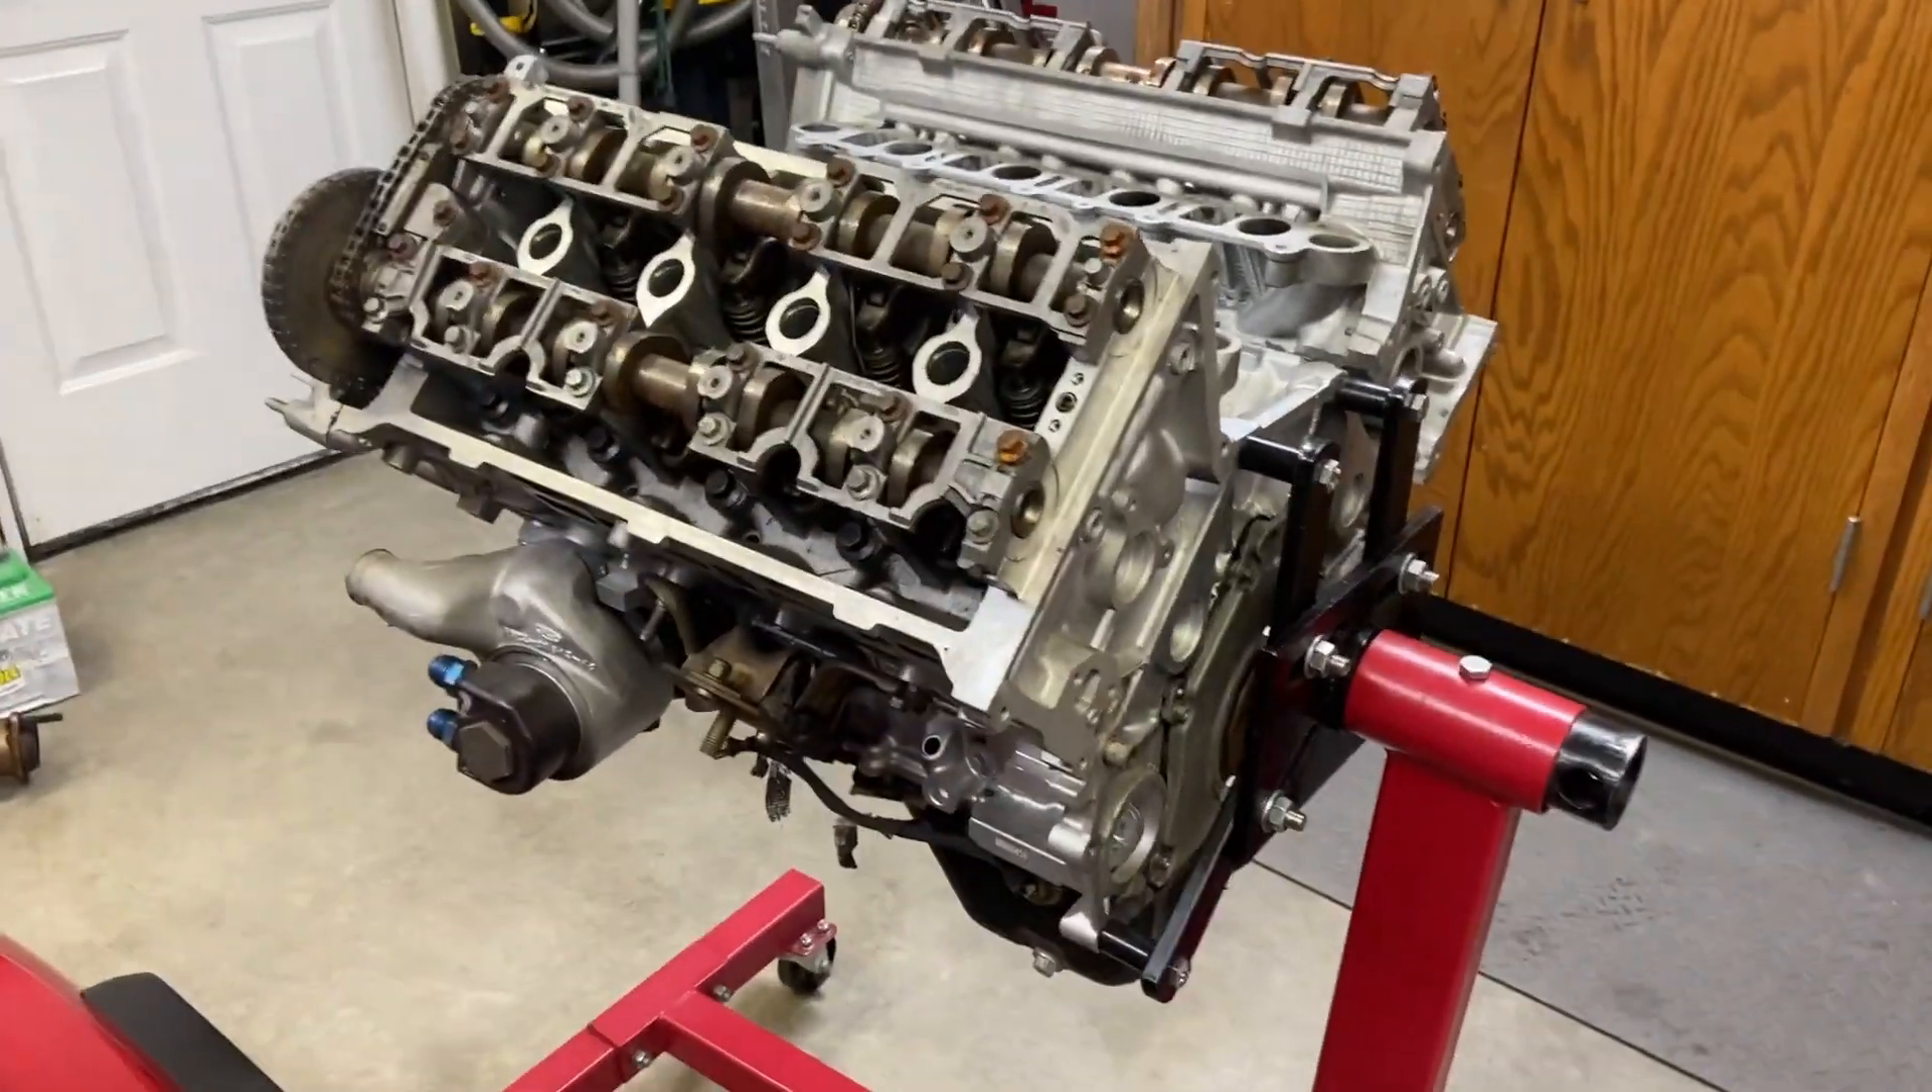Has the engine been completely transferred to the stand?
Yes.